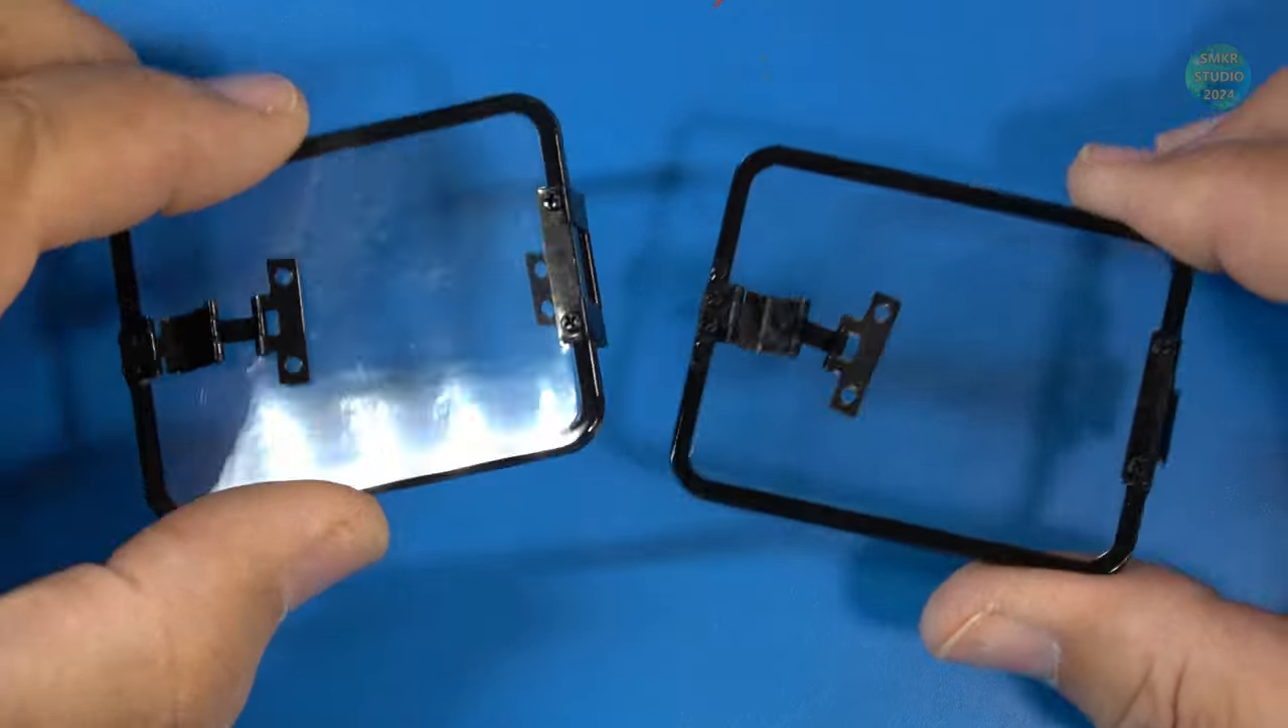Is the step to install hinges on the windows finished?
Yes.